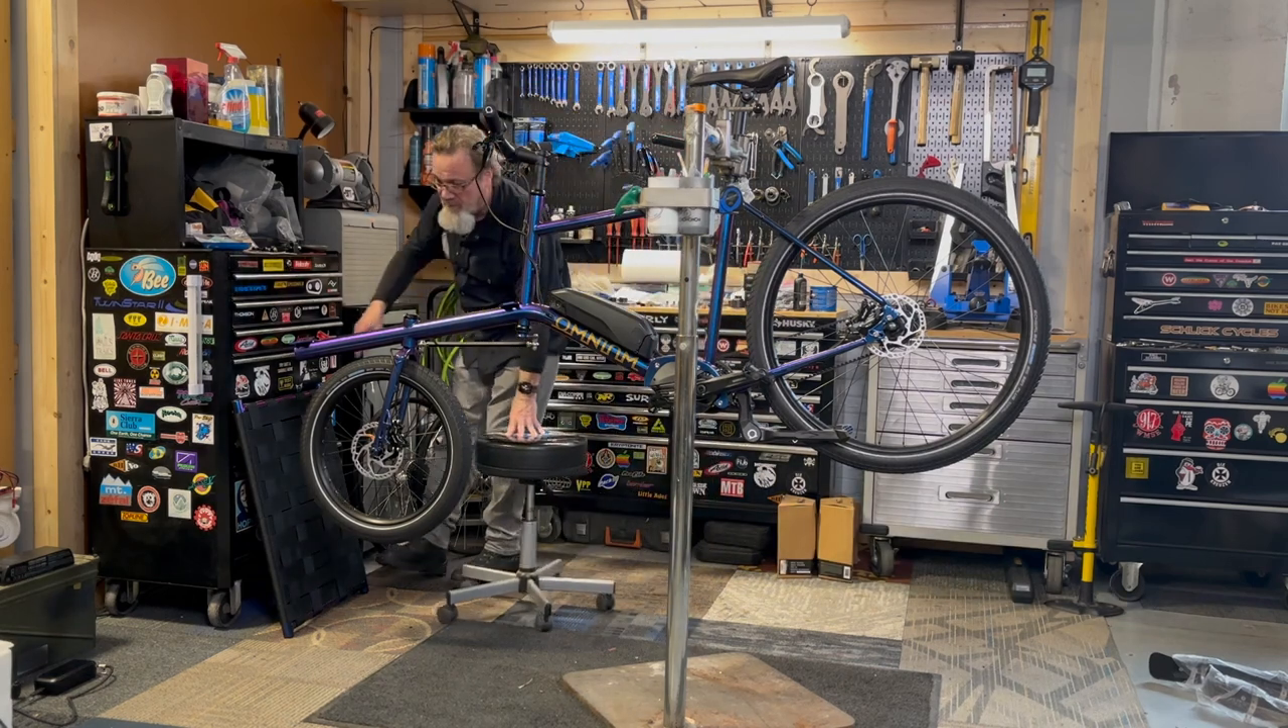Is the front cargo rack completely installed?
No.